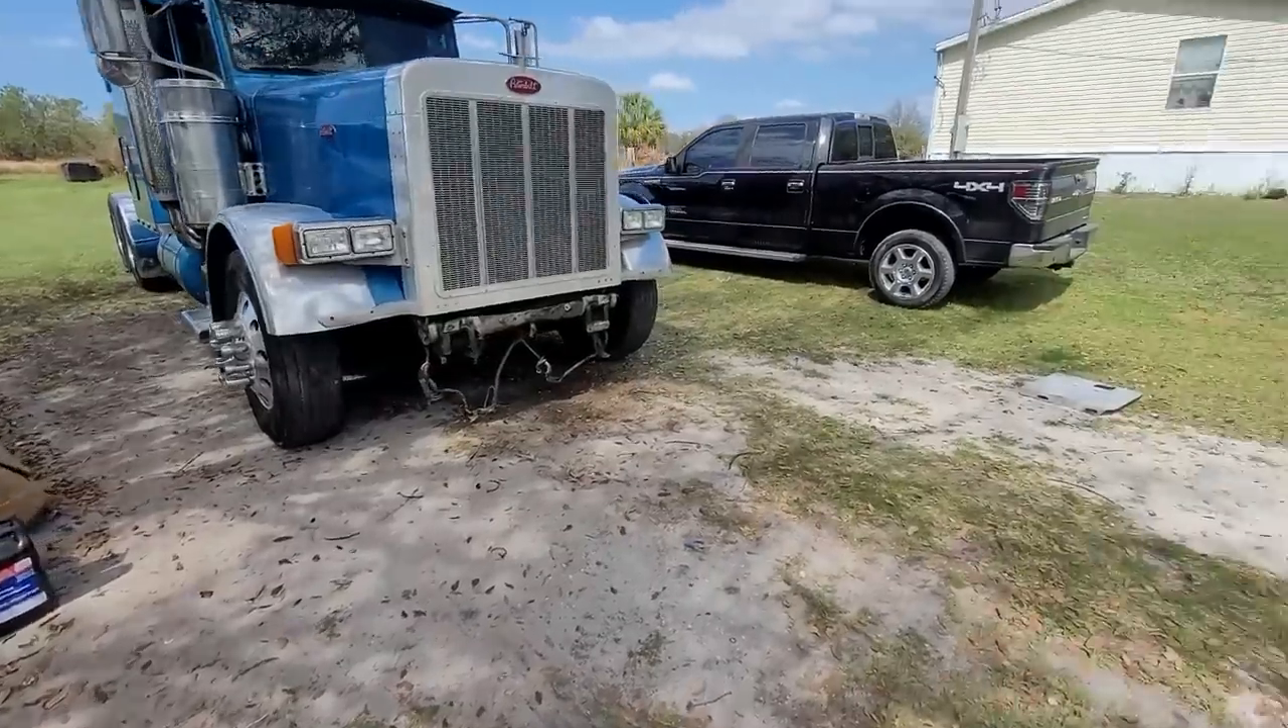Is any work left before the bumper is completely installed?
Yes.